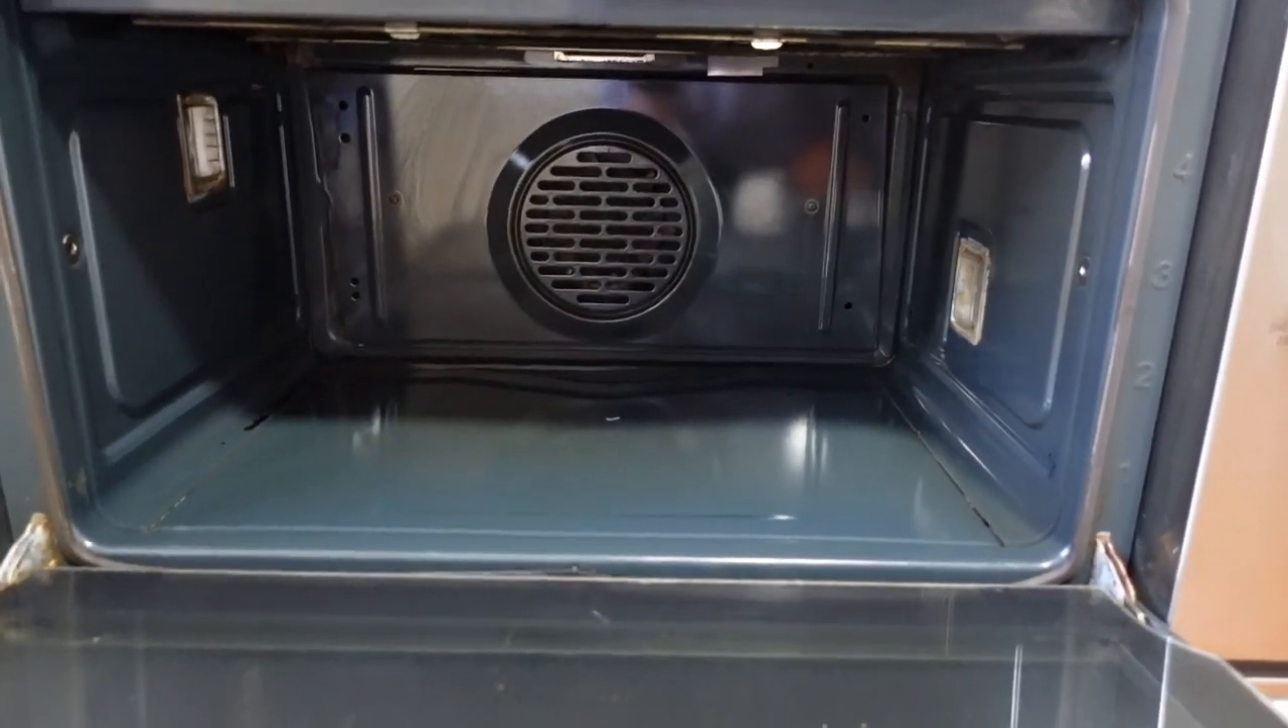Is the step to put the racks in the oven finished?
No.